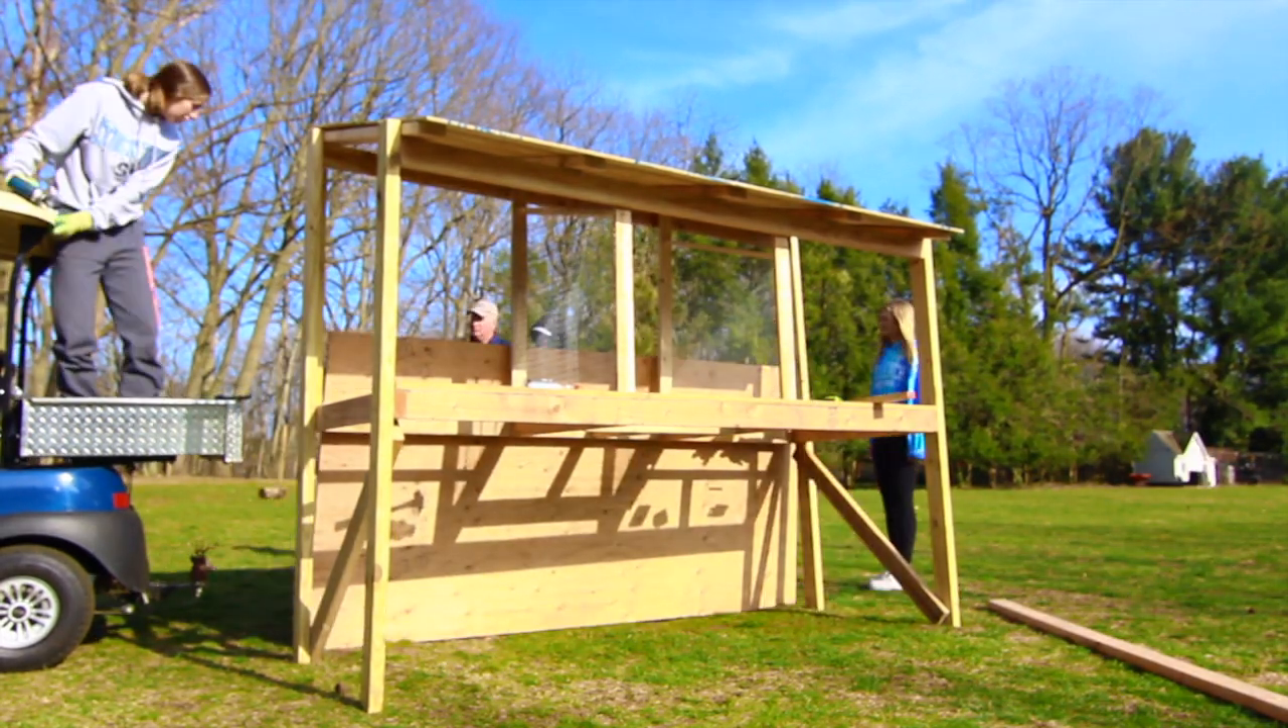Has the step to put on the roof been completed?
Yes.